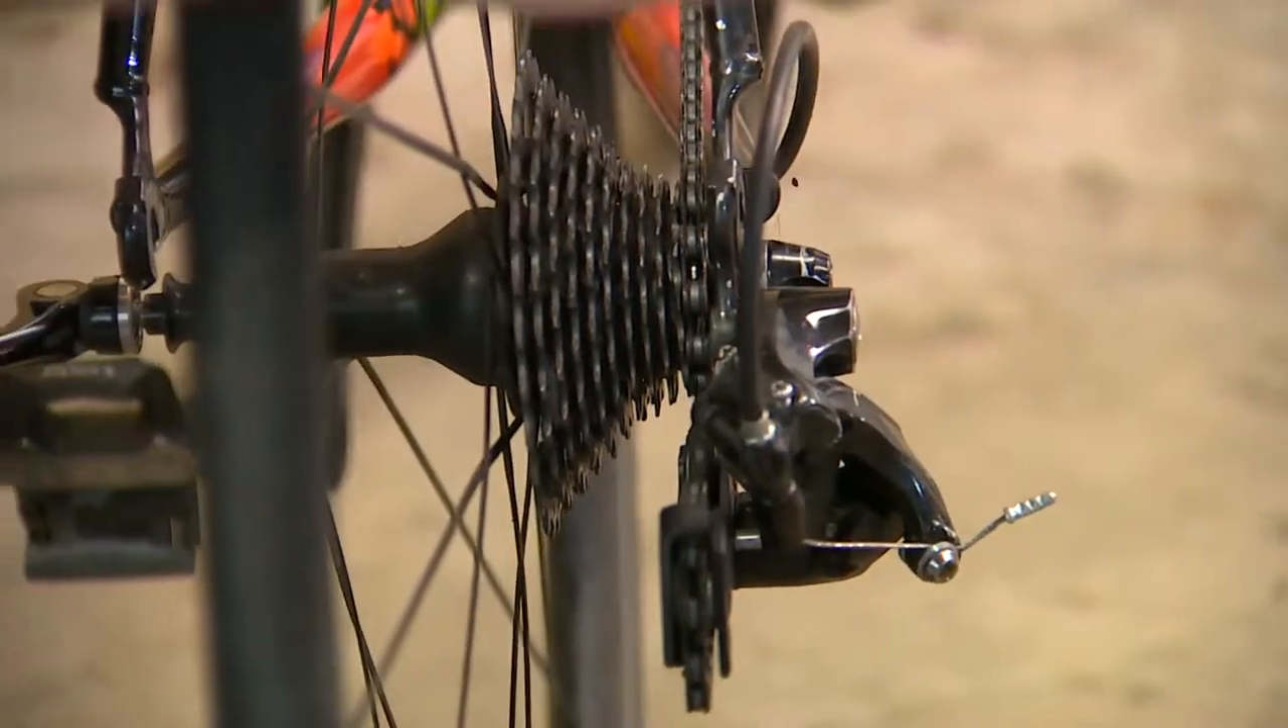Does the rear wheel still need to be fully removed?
Yes.